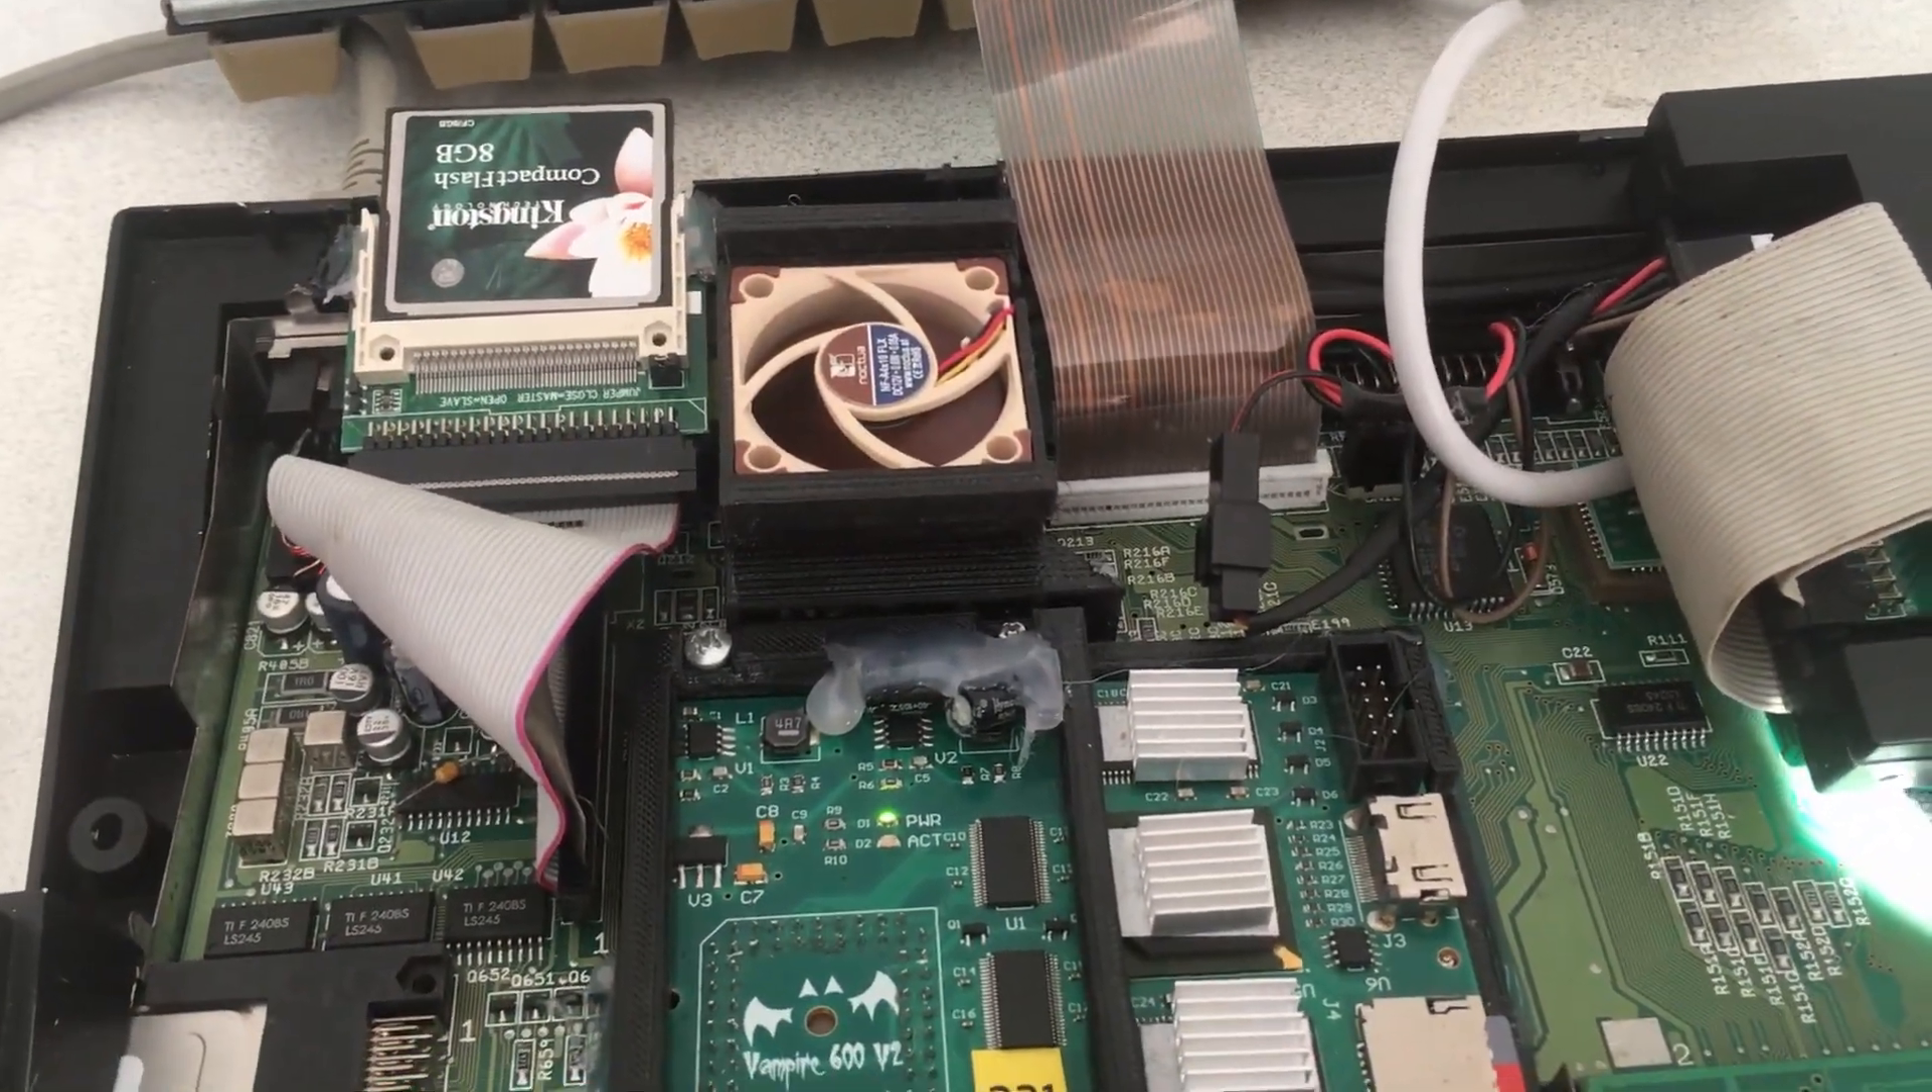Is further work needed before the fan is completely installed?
No.